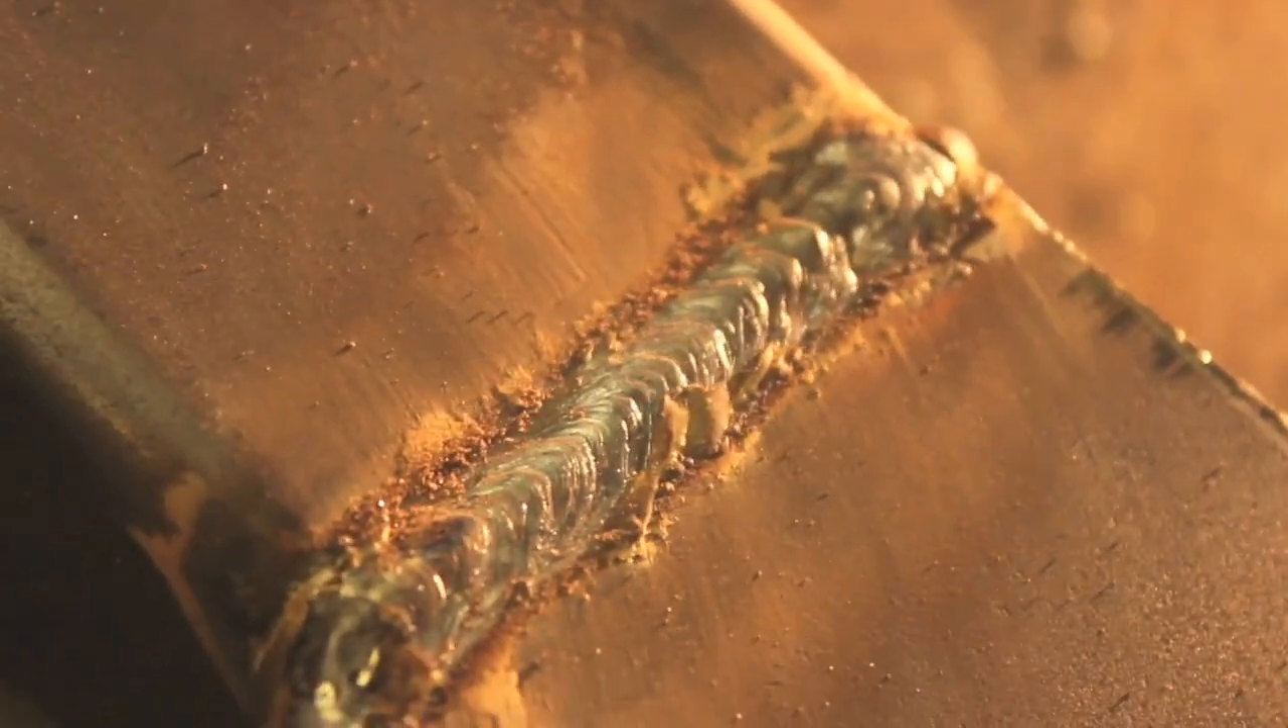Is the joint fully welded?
Yes.